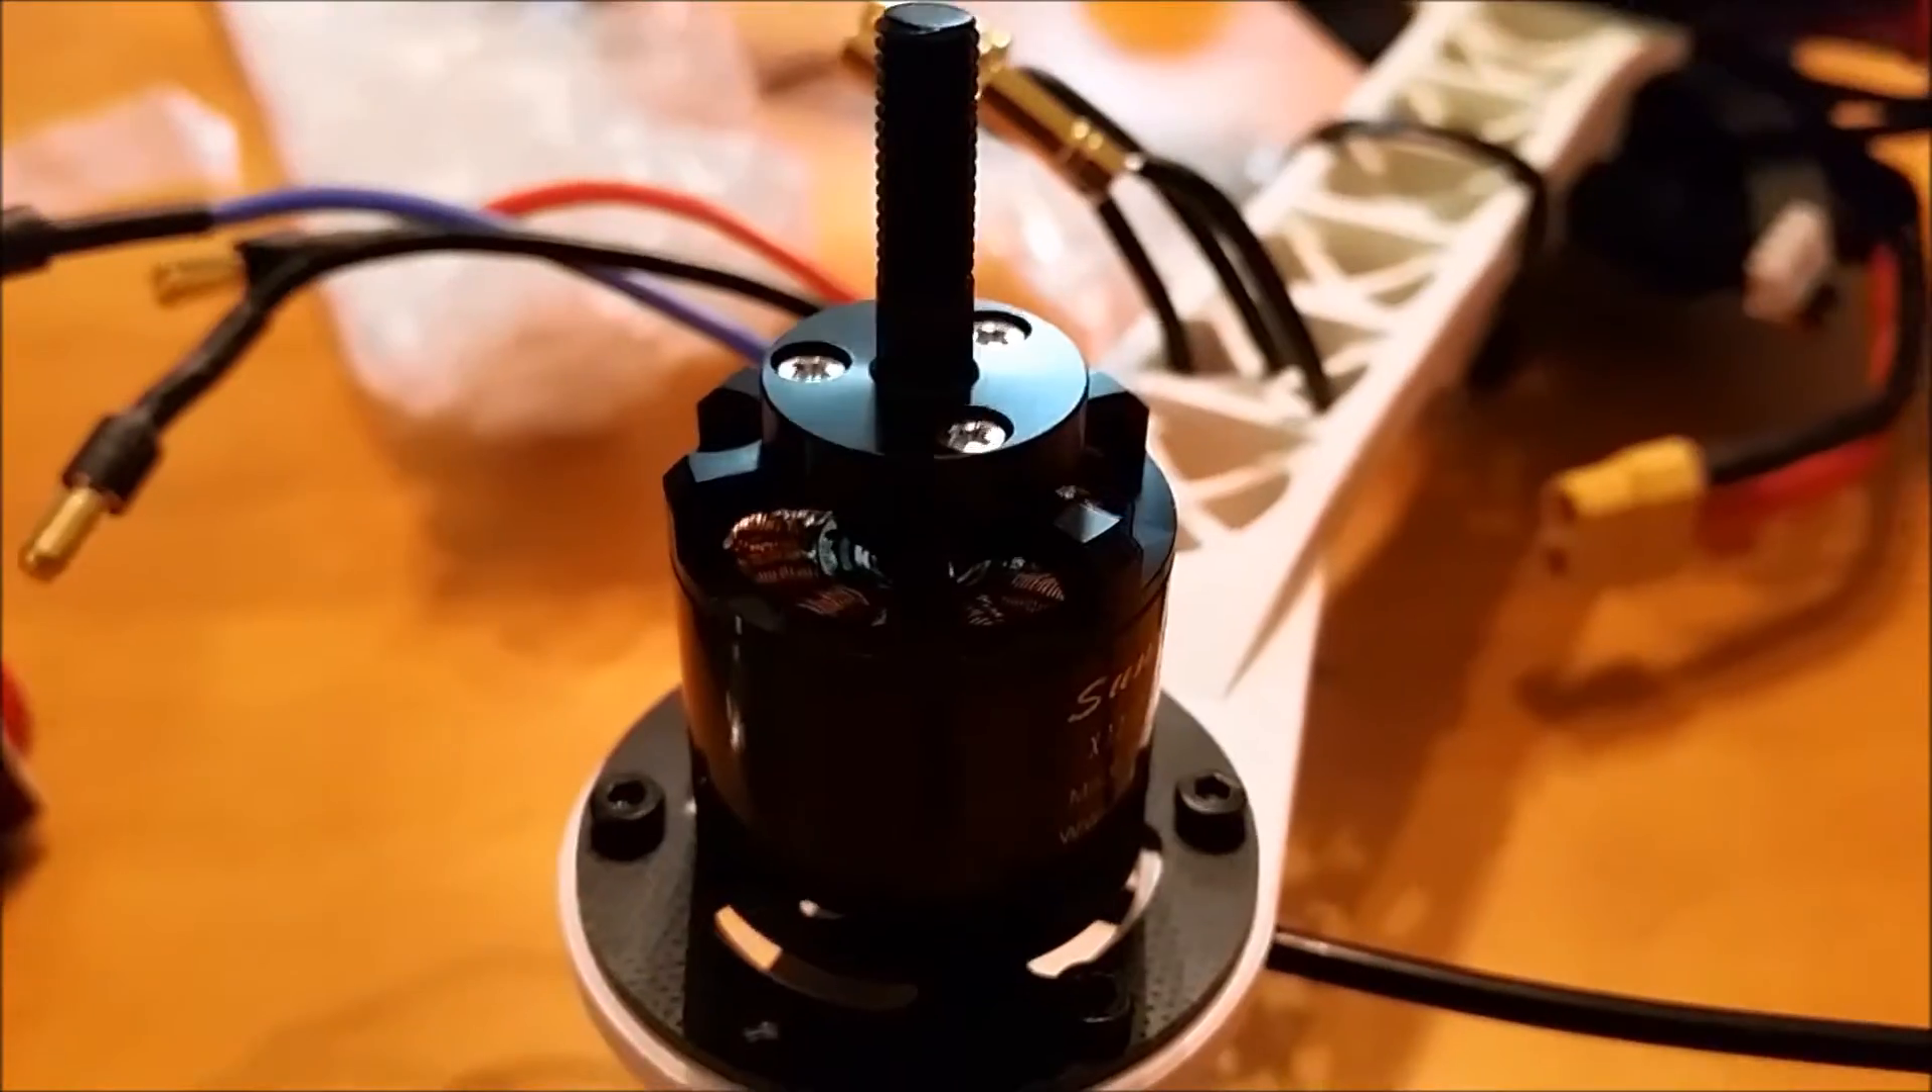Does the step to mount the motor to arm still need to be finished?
No.